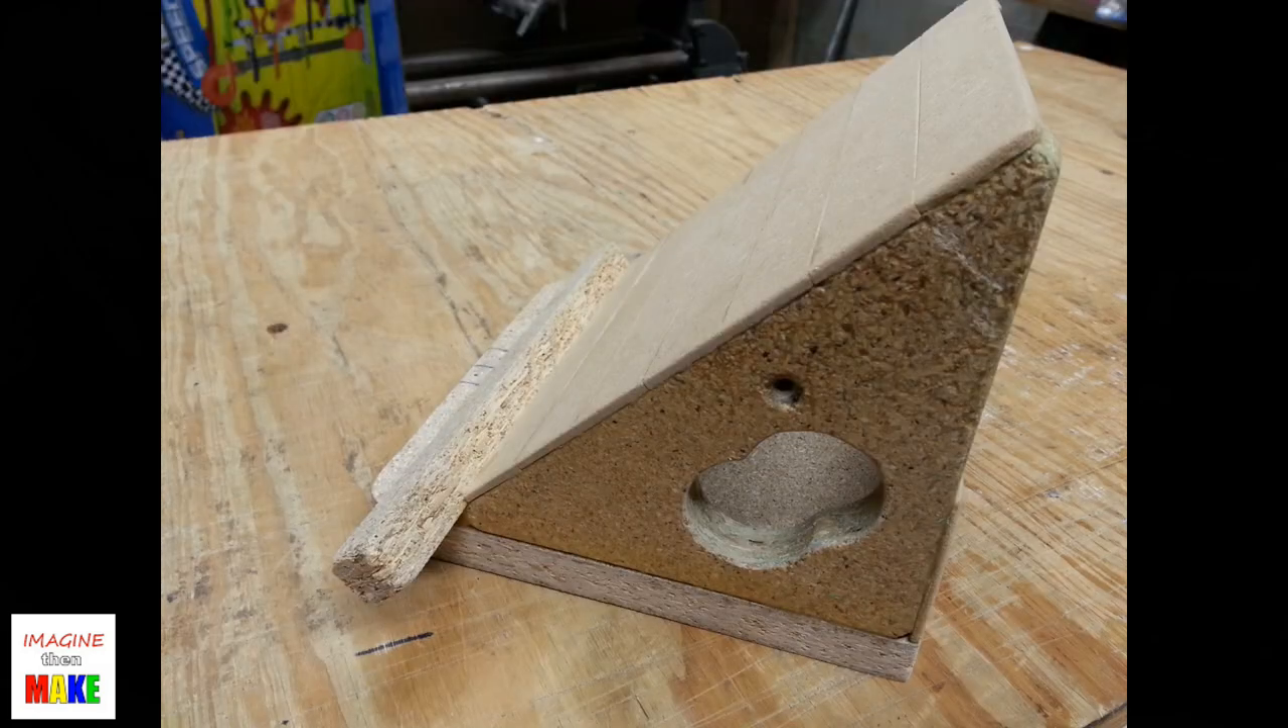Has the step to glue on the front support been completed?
Yes.